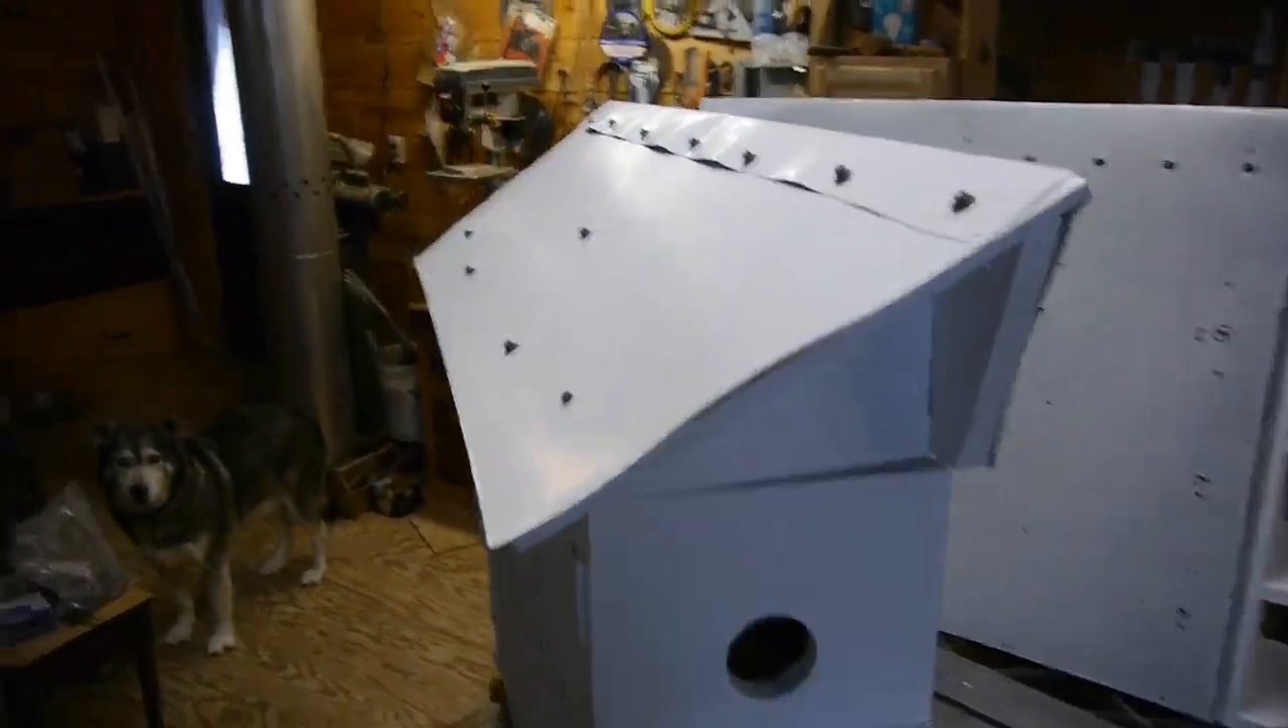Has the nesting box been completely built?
Yes.